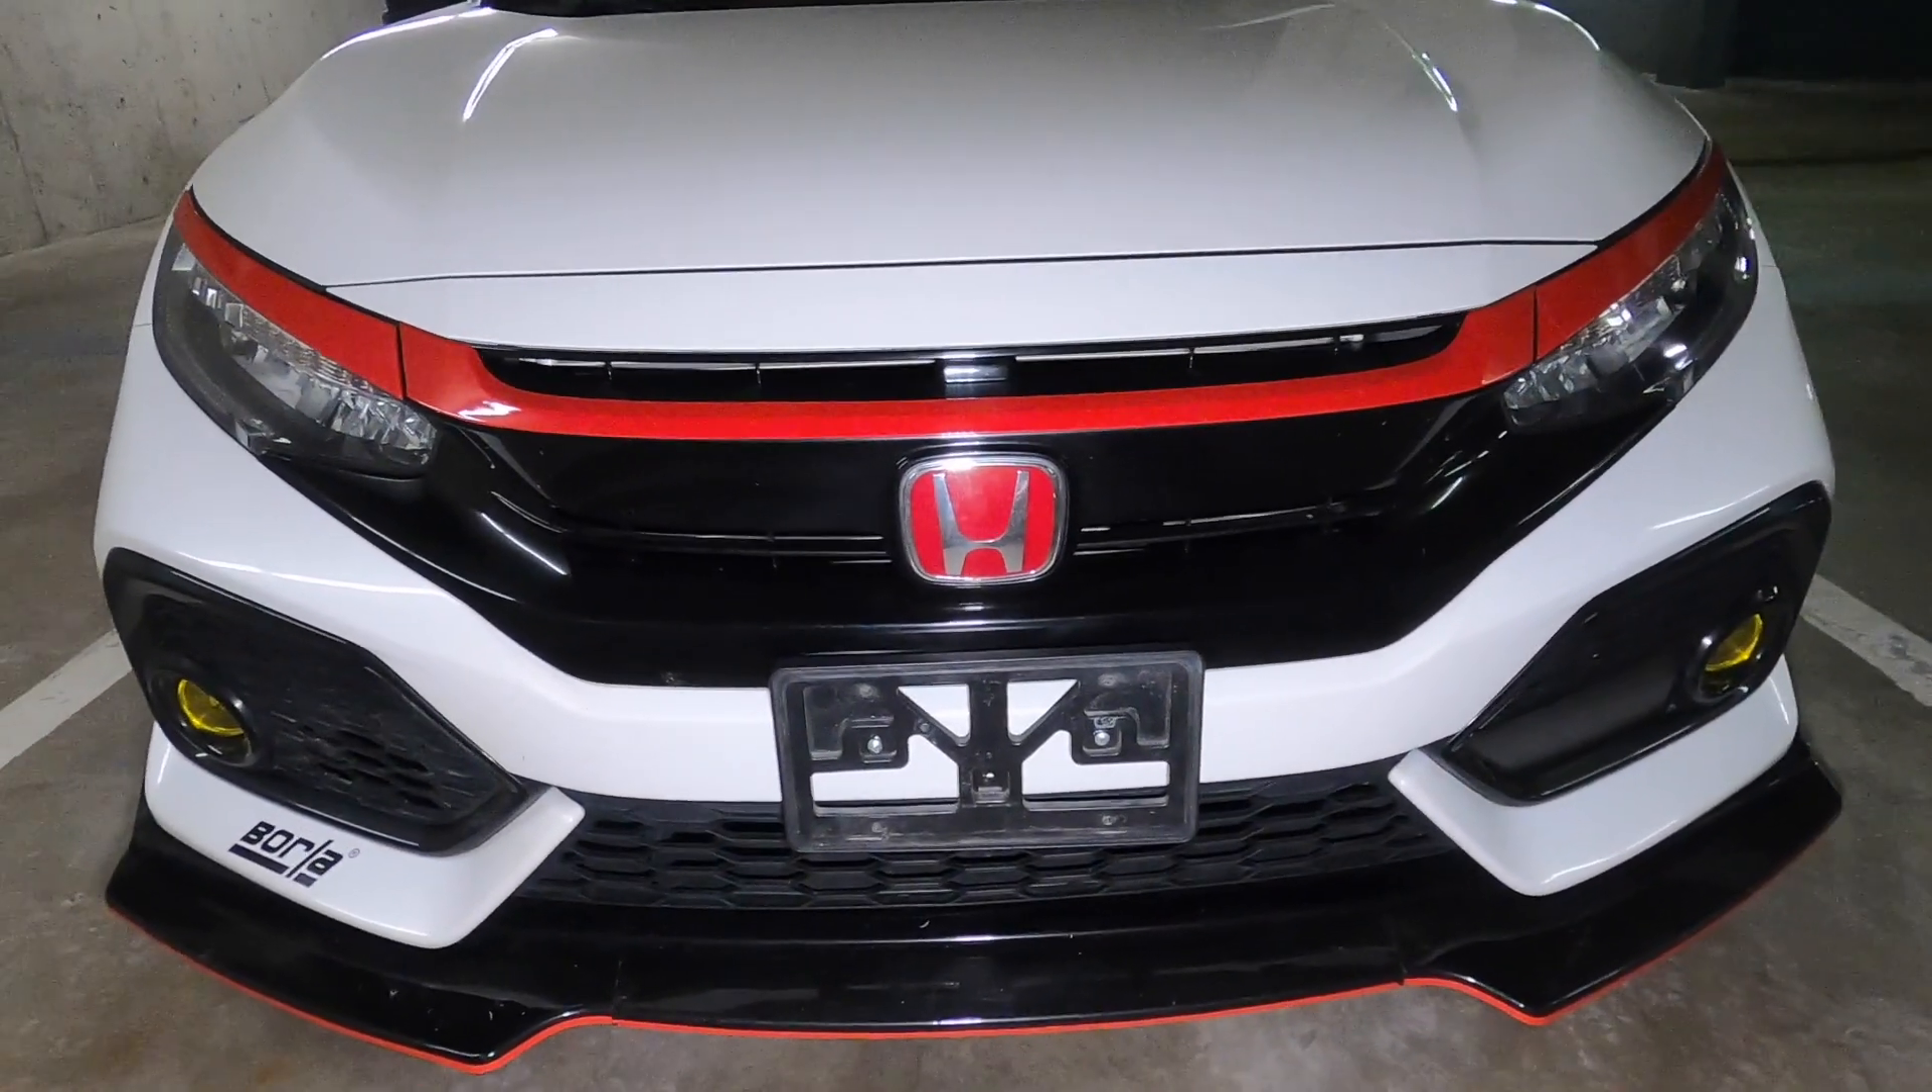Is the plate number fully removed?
Yes.